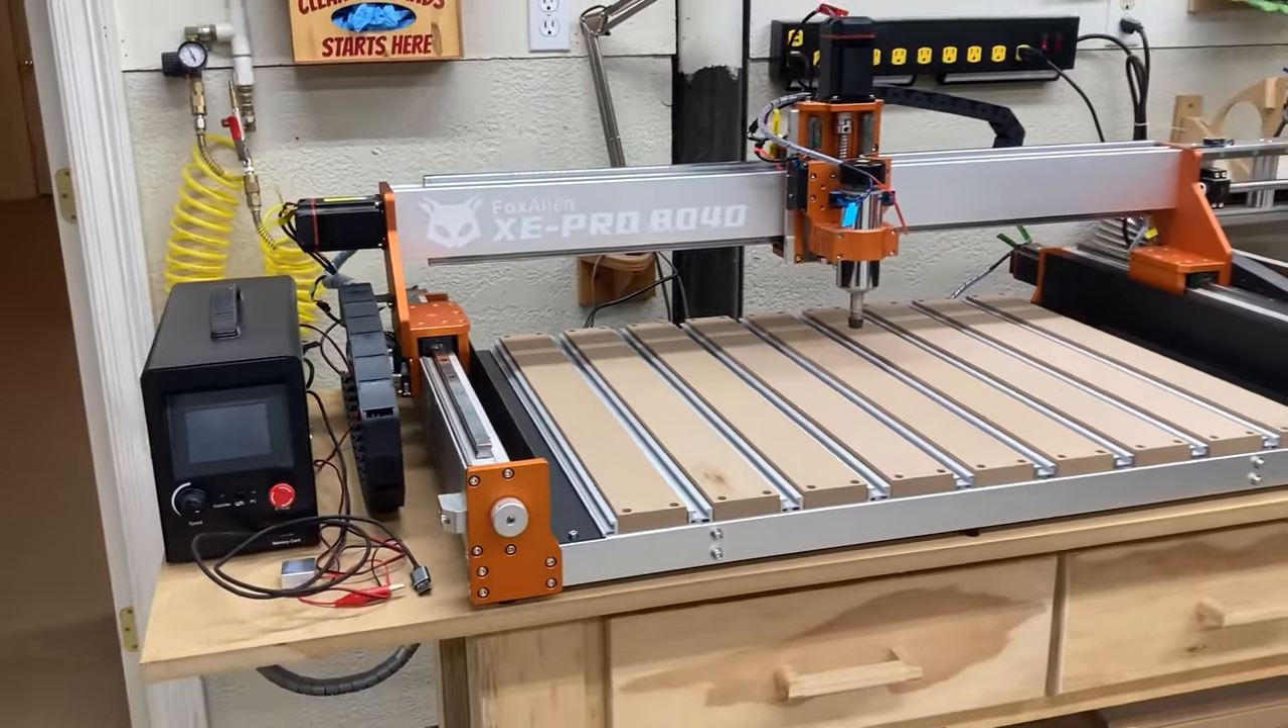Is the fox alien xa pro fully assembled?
Yes.